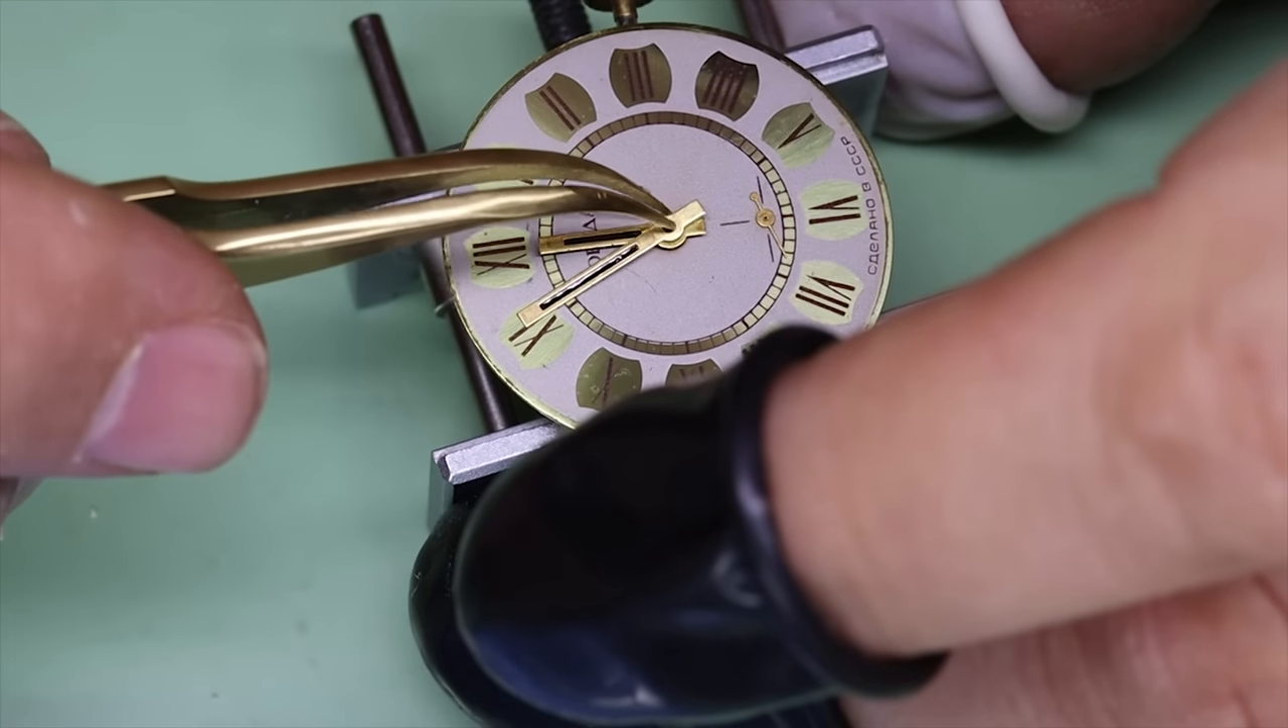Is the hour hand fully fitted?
Yes.